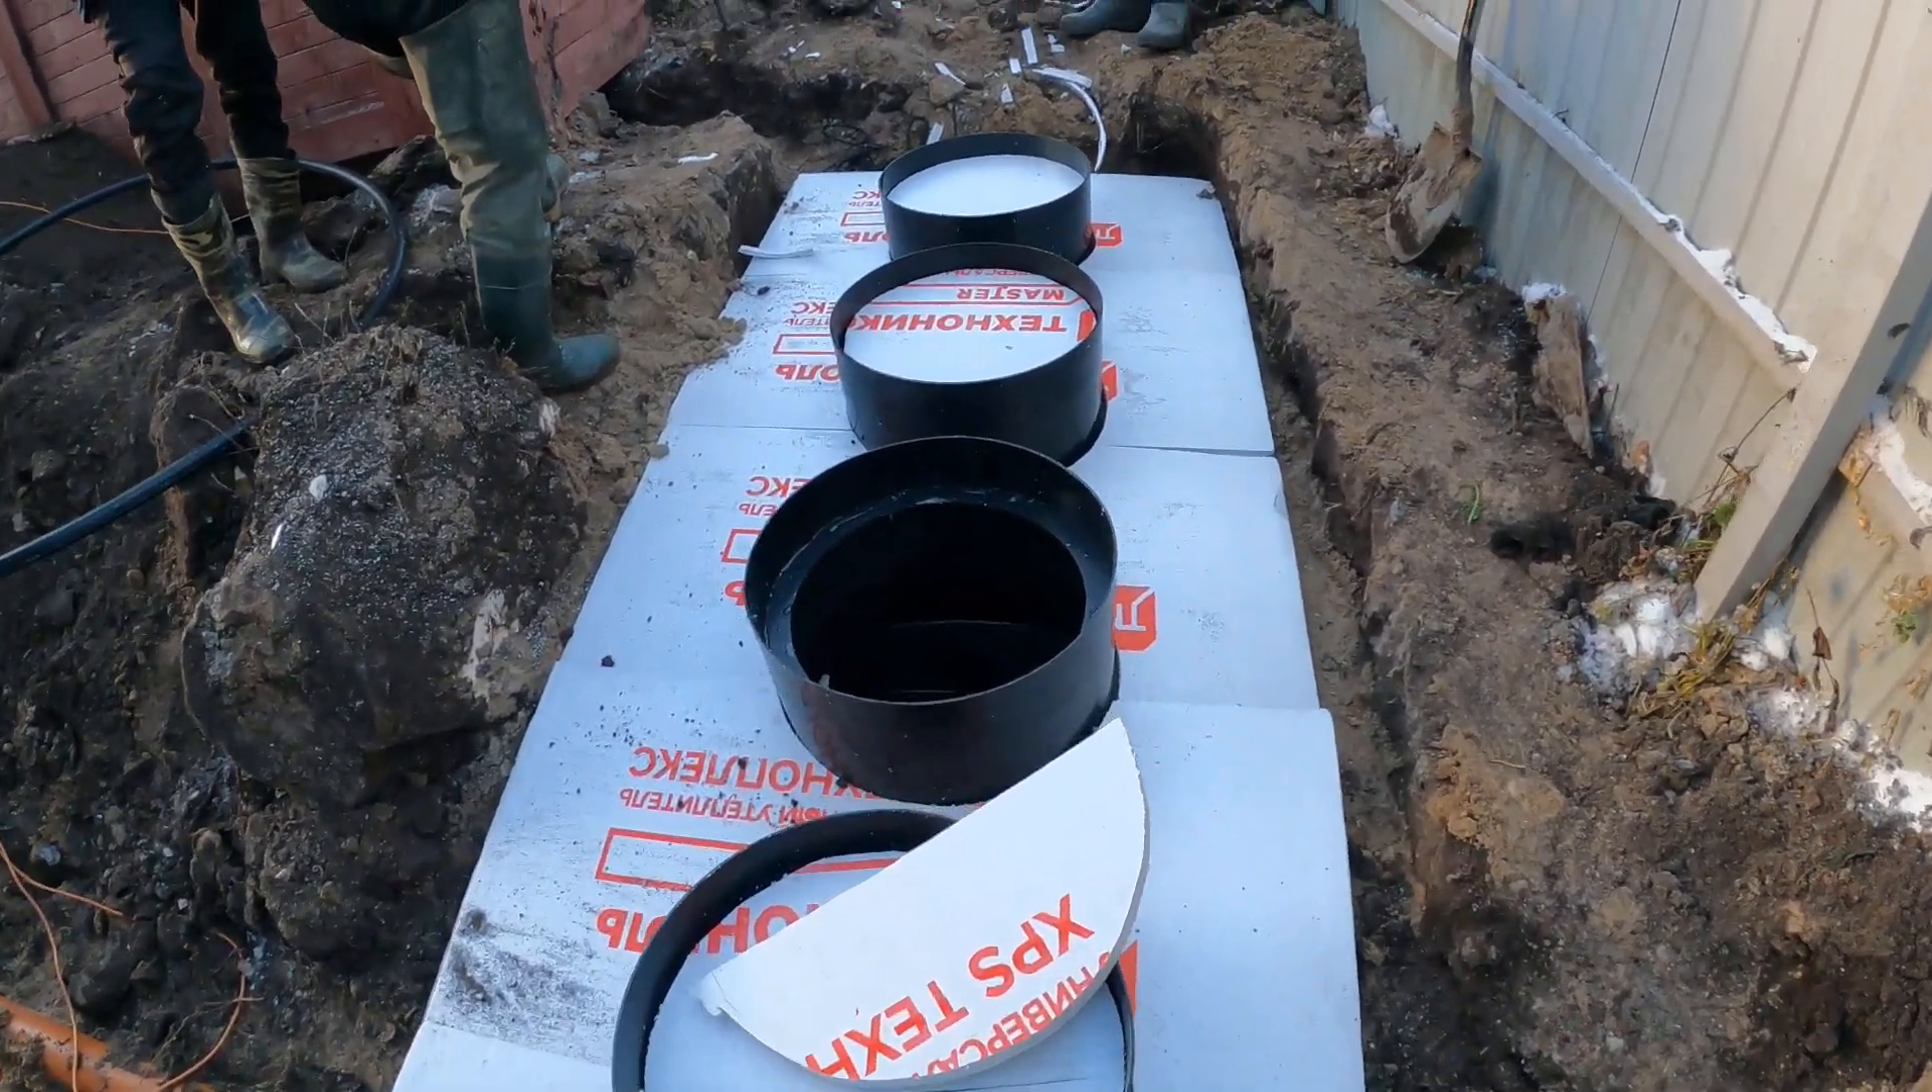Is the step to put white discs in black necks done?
No.